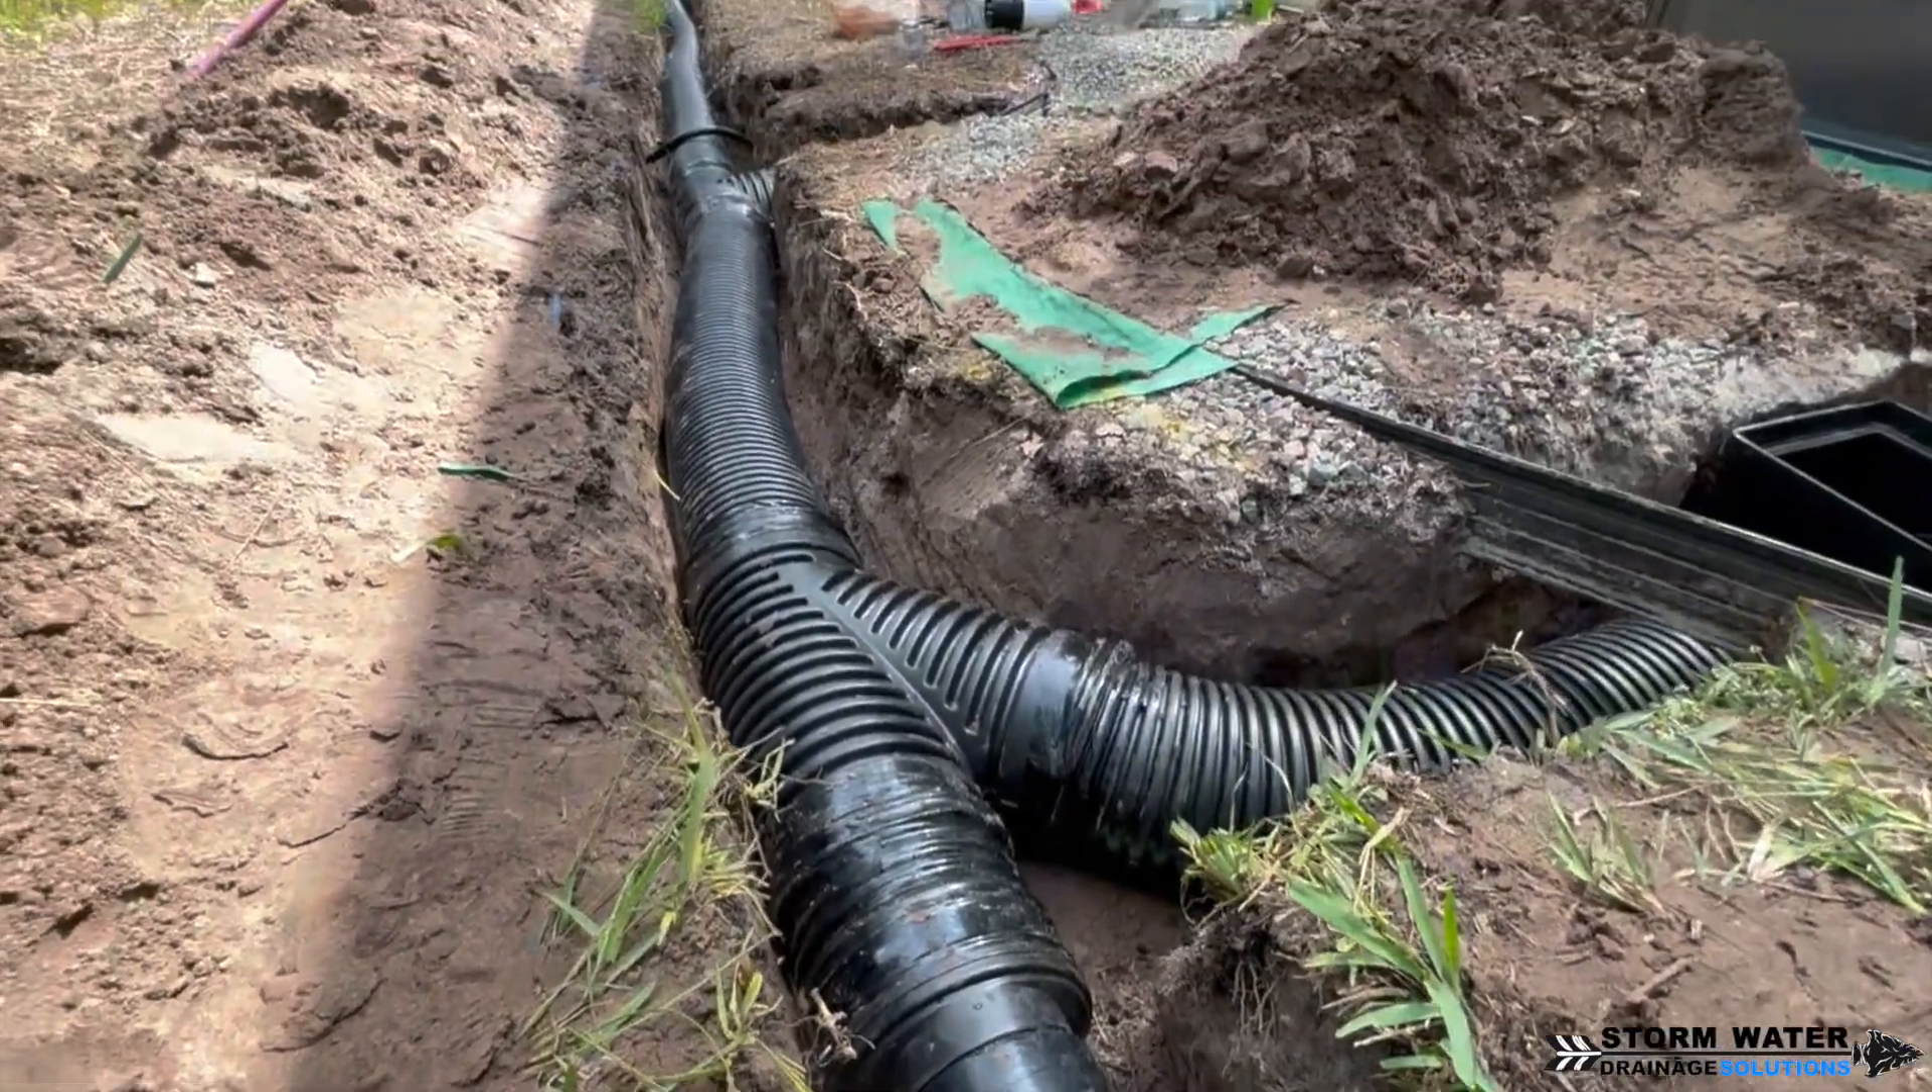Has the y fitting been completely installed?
Yes.